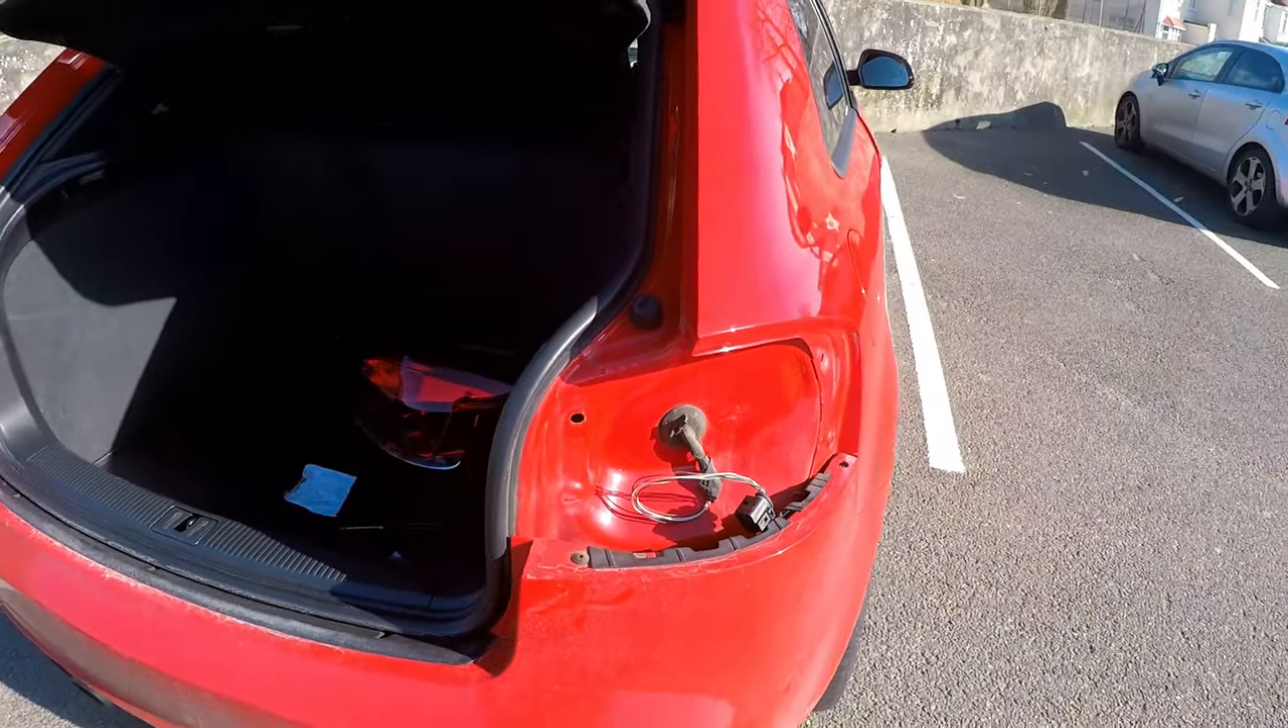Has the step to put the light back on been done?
No.